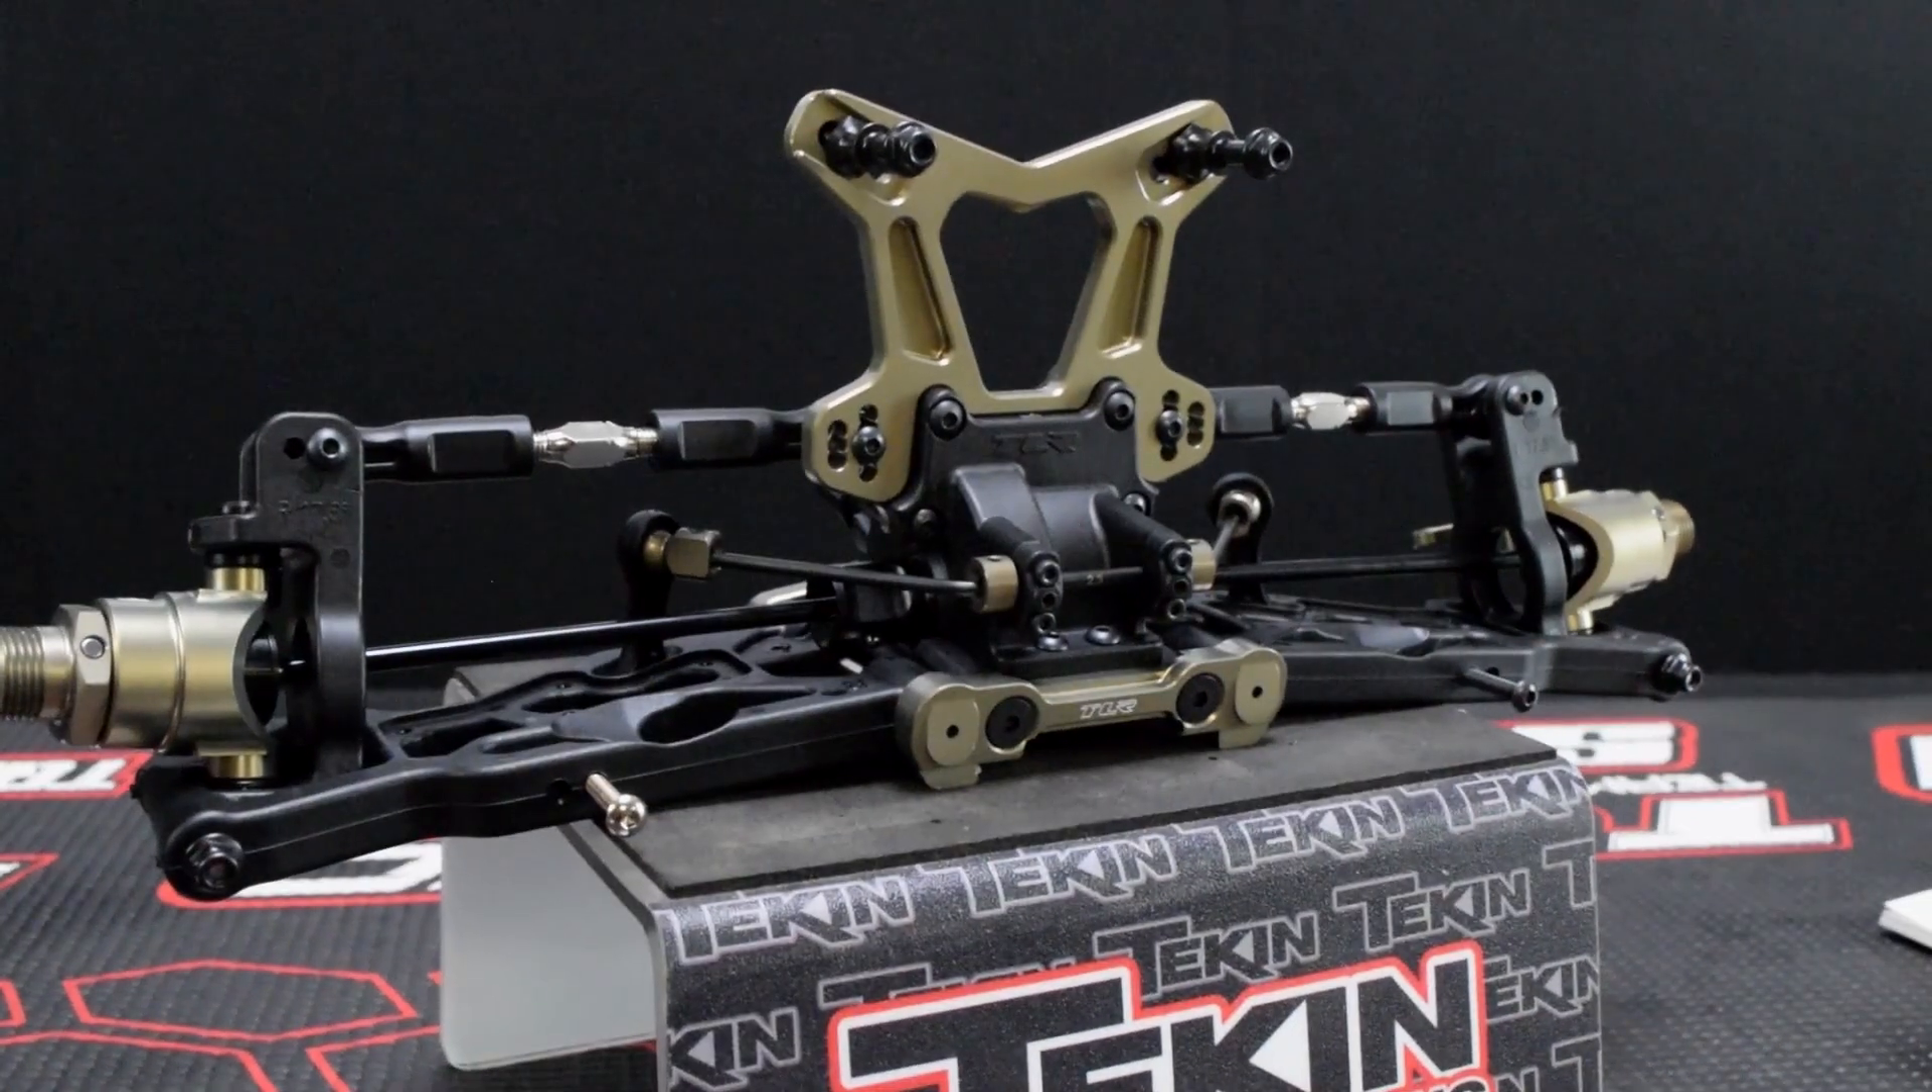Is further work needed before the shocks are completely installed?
Yes.